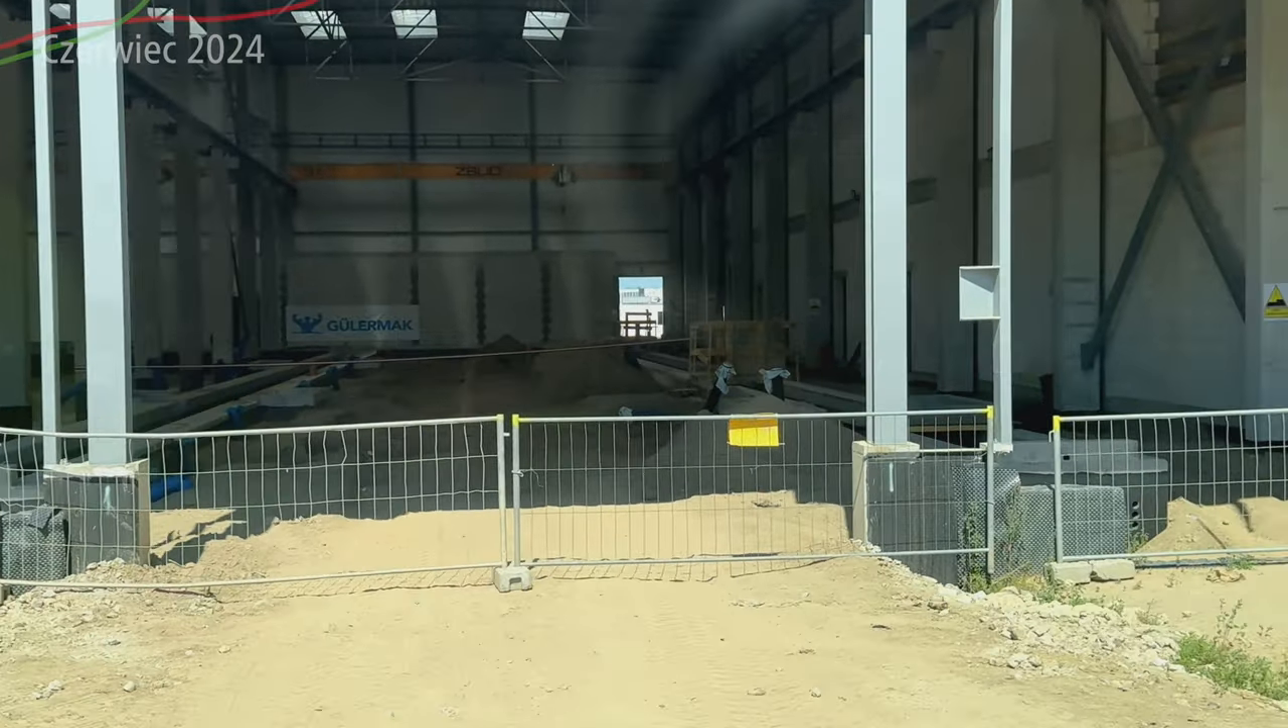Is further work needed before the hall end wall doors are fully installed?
Yes.